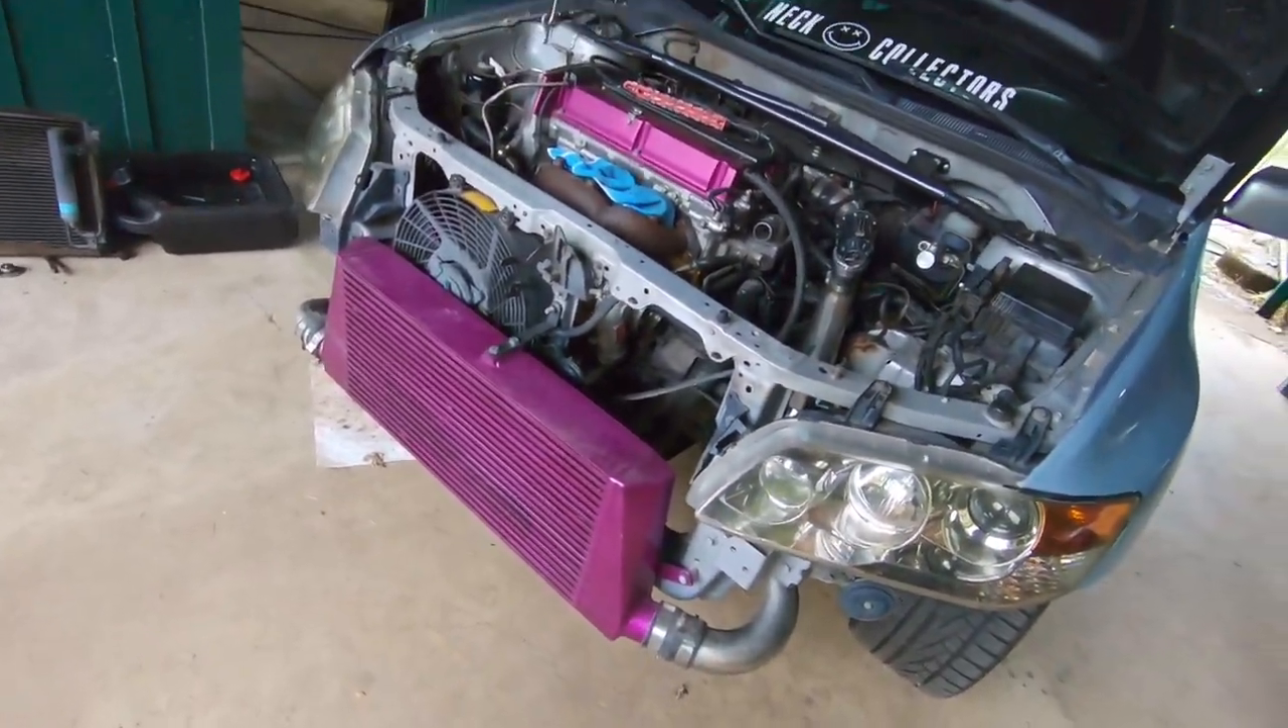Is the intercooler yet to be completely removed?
Yes.